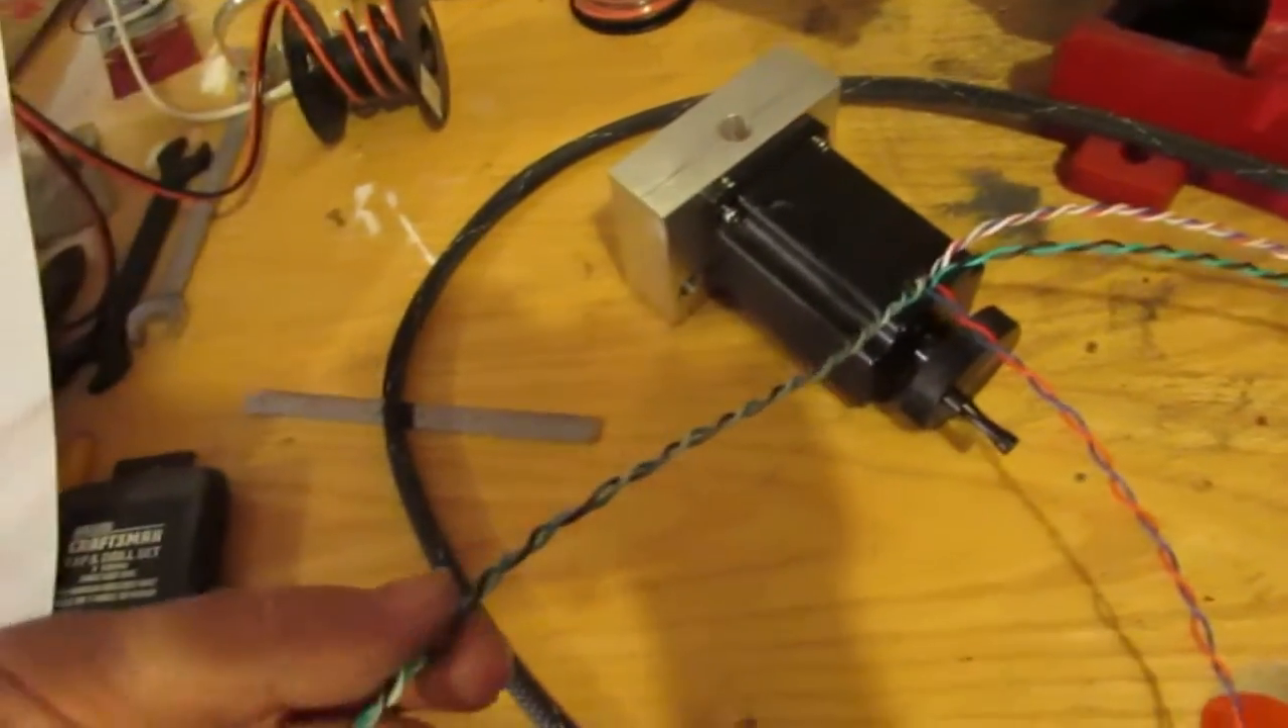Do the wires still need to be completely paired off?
No.